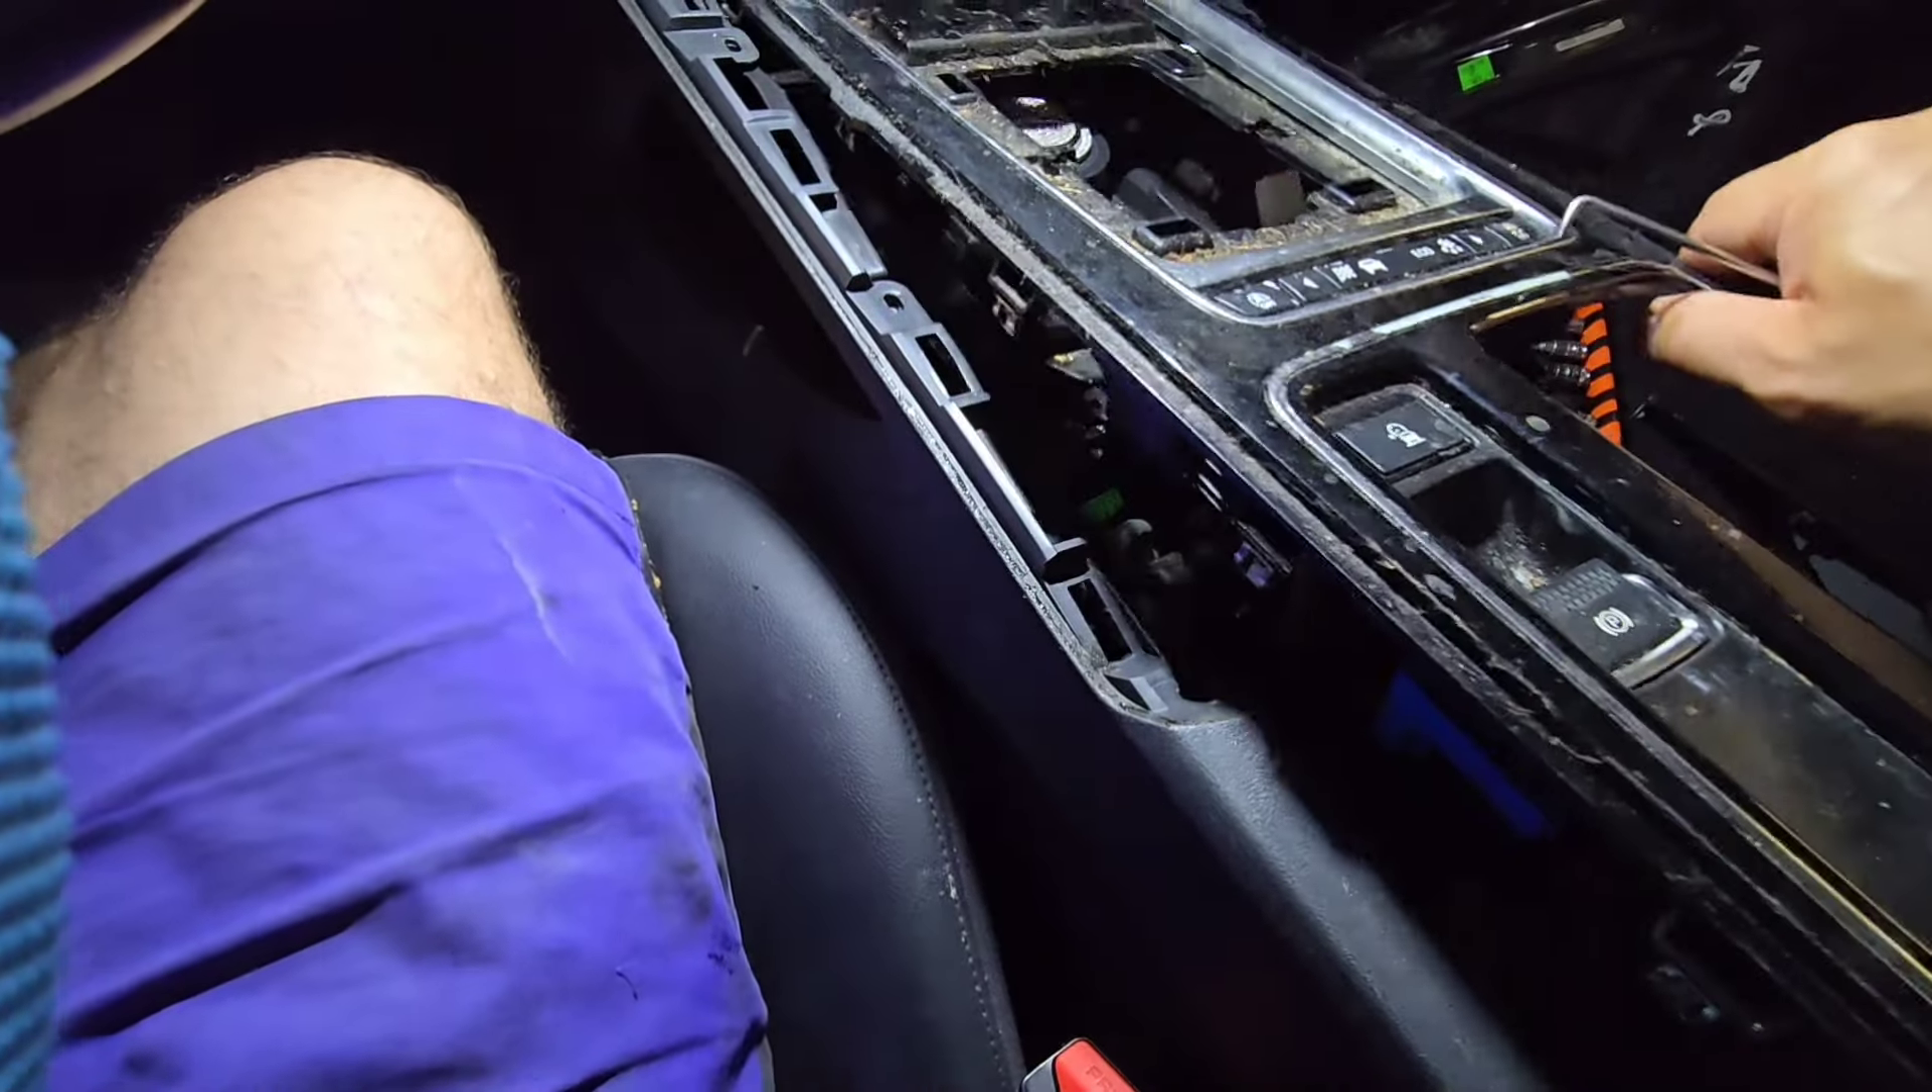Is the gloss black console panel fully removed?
No.